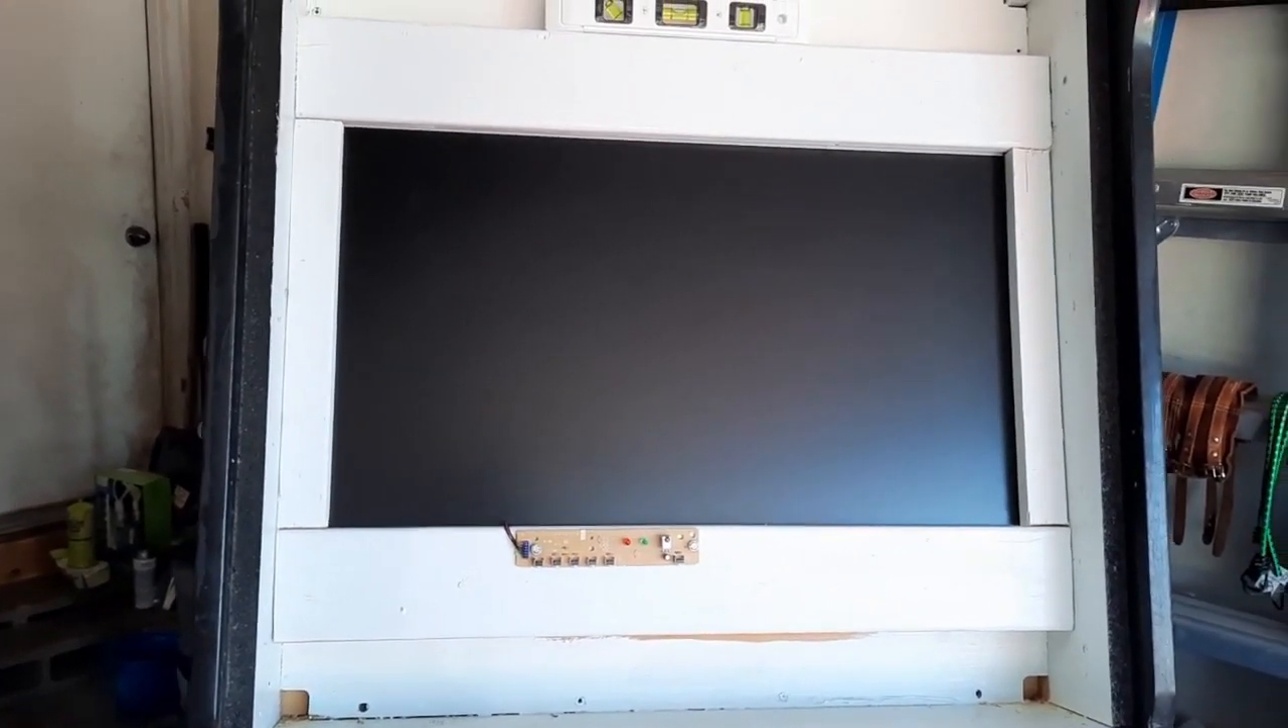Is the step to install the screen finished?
Yes.